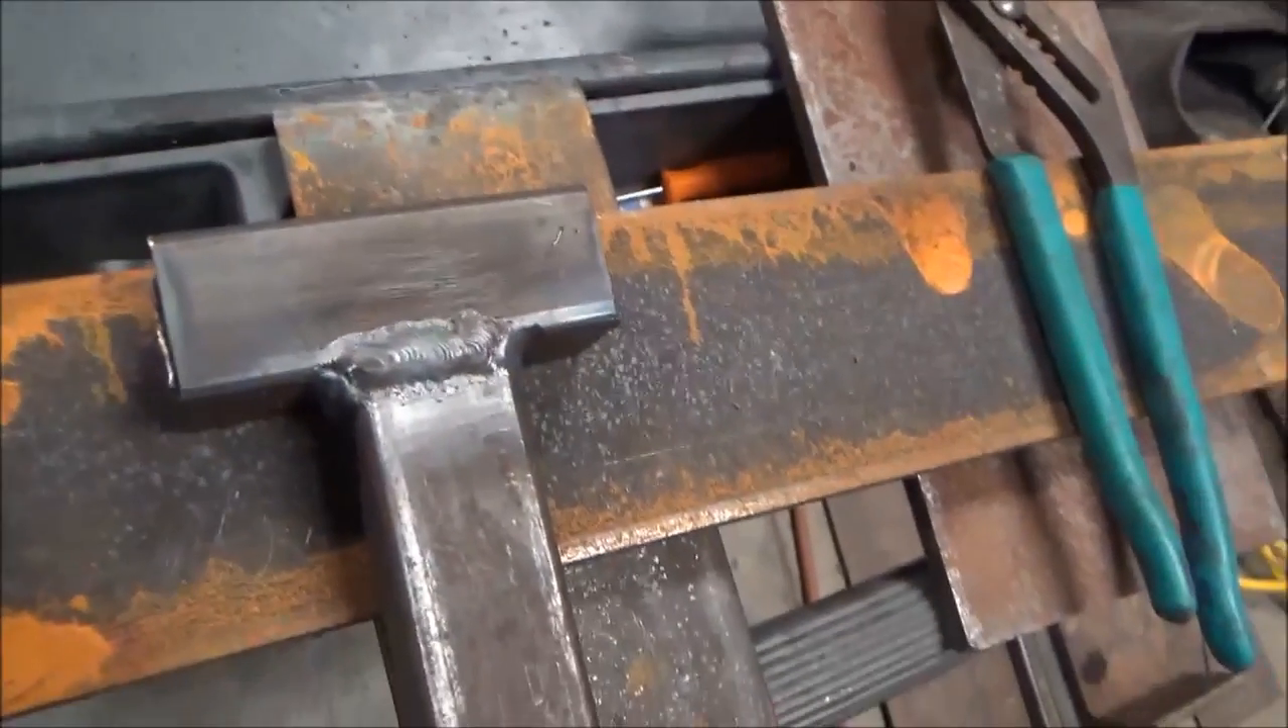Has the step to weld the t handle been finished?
Yes.